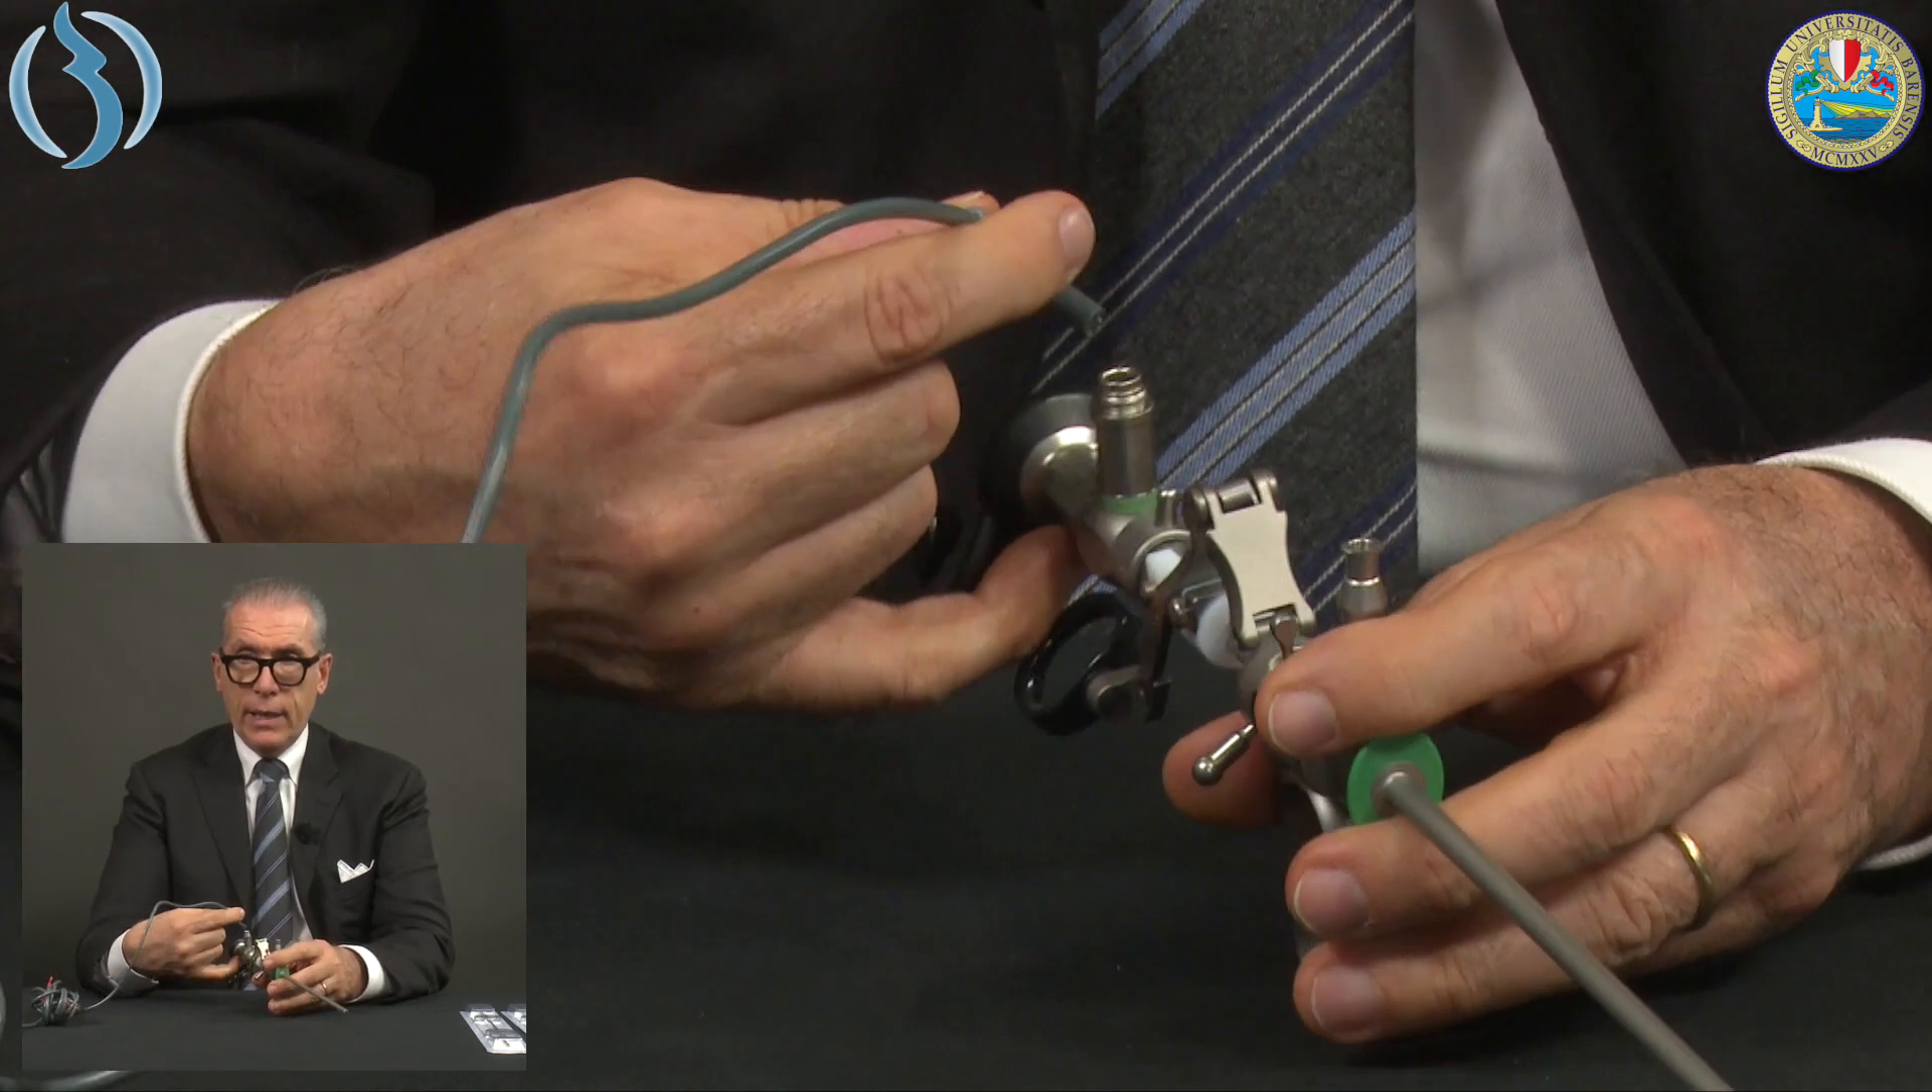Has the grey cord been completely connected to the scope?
No.